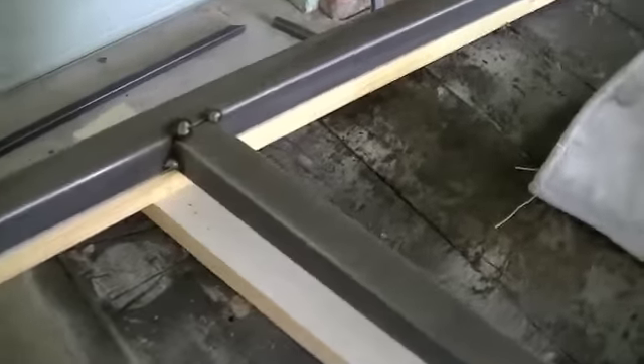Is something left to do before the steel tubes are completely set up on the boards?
No.